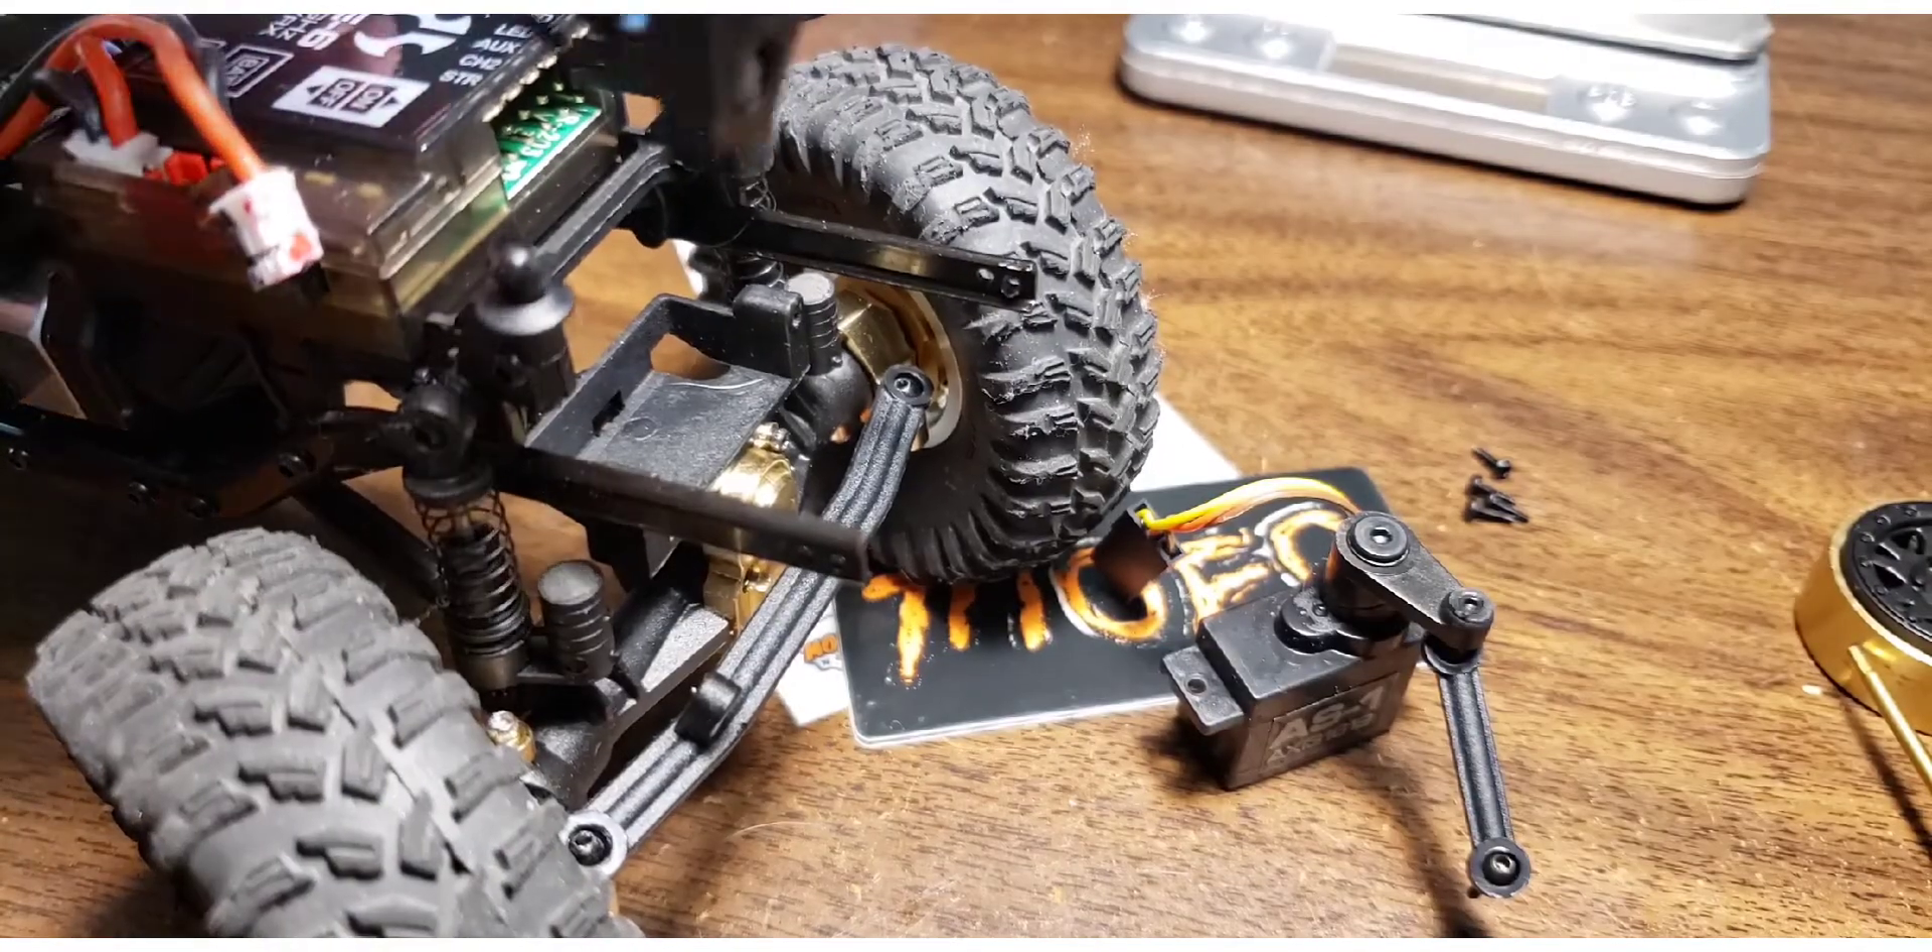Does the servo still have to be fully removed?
No.